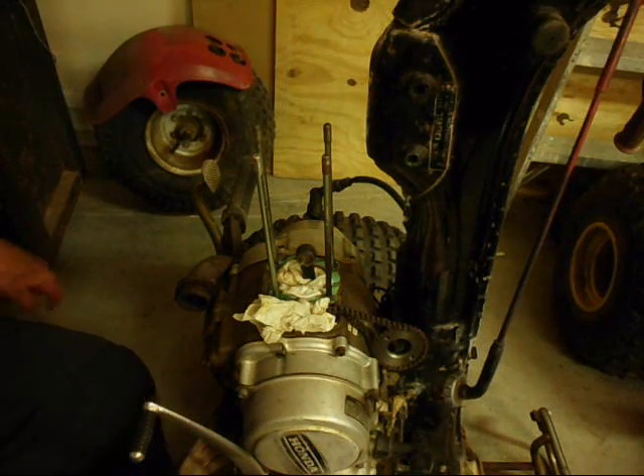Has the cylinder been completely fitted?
No.